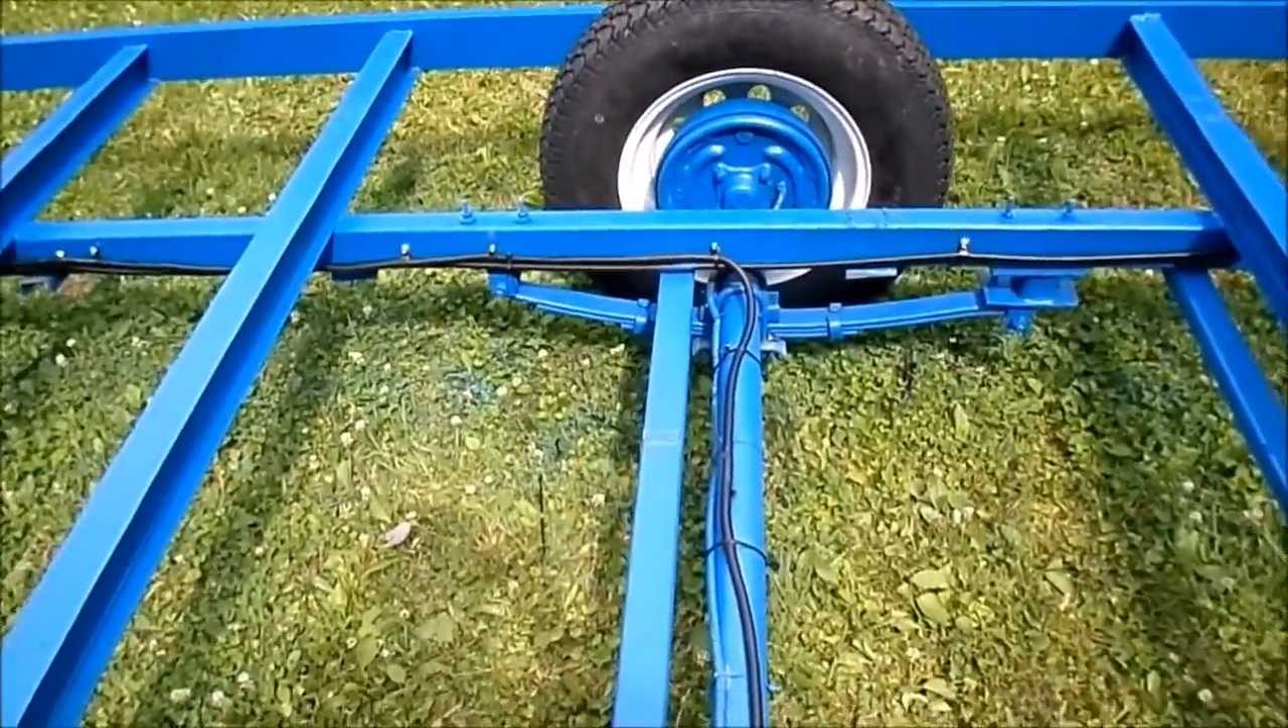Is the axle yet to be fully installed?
No.